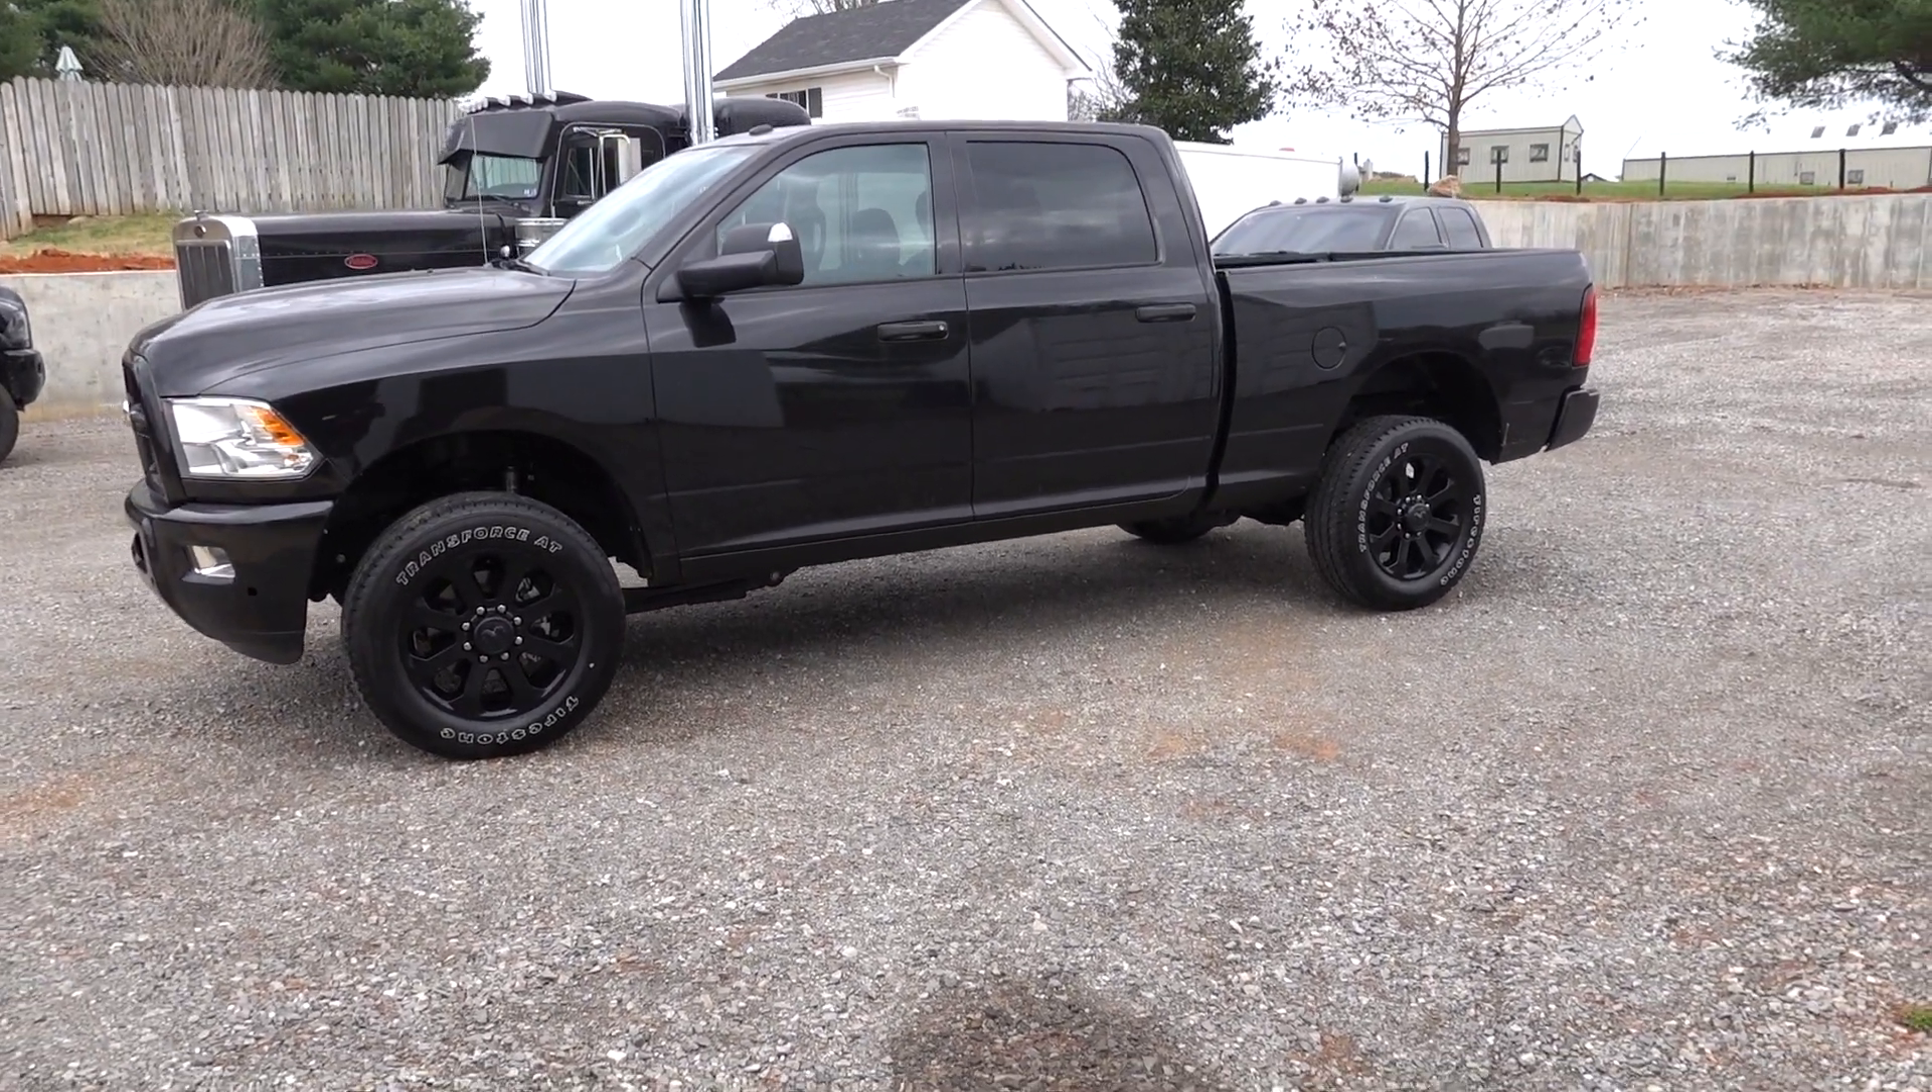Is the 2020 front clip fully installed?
No.